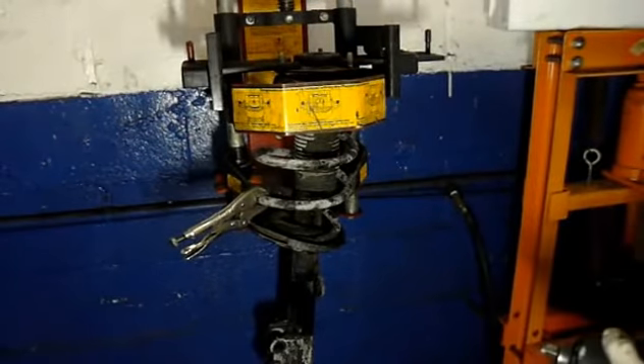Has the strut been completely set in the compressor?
Yes.